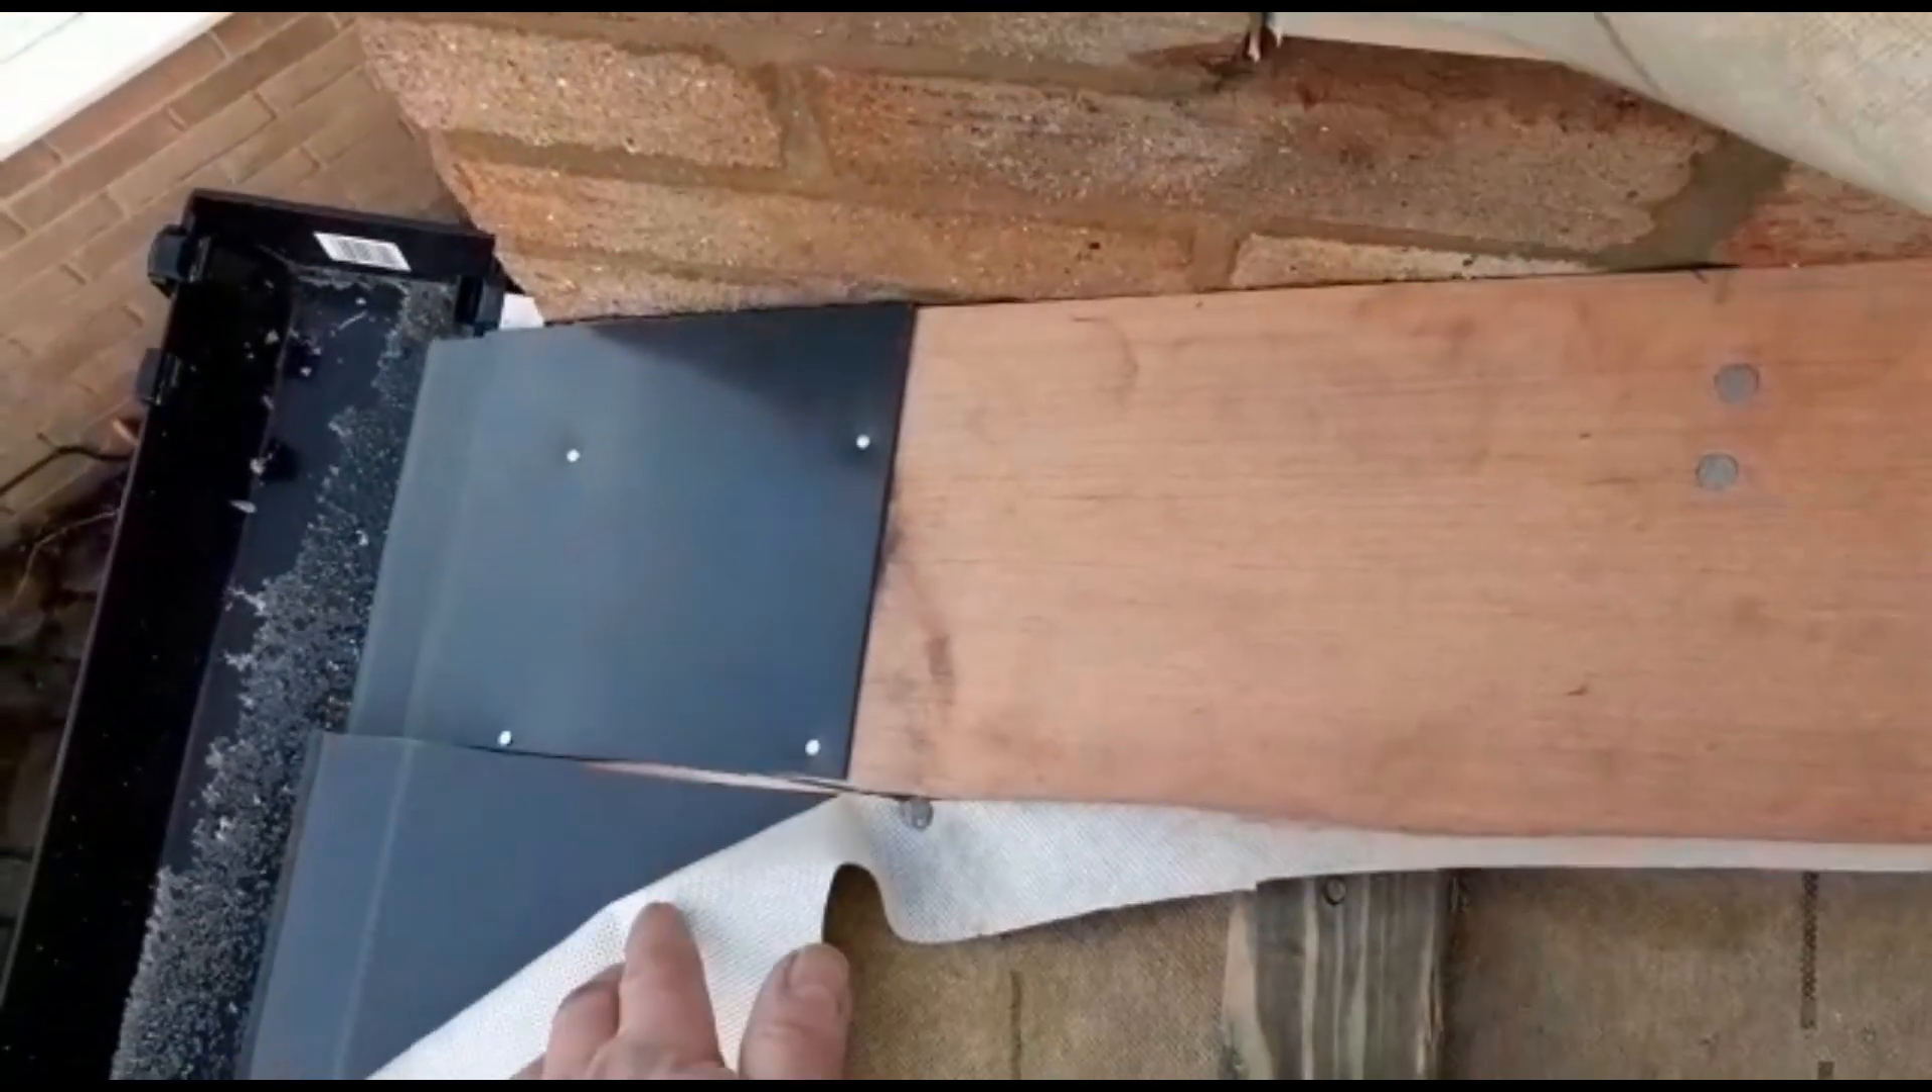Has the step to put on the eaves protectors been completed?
Yes.